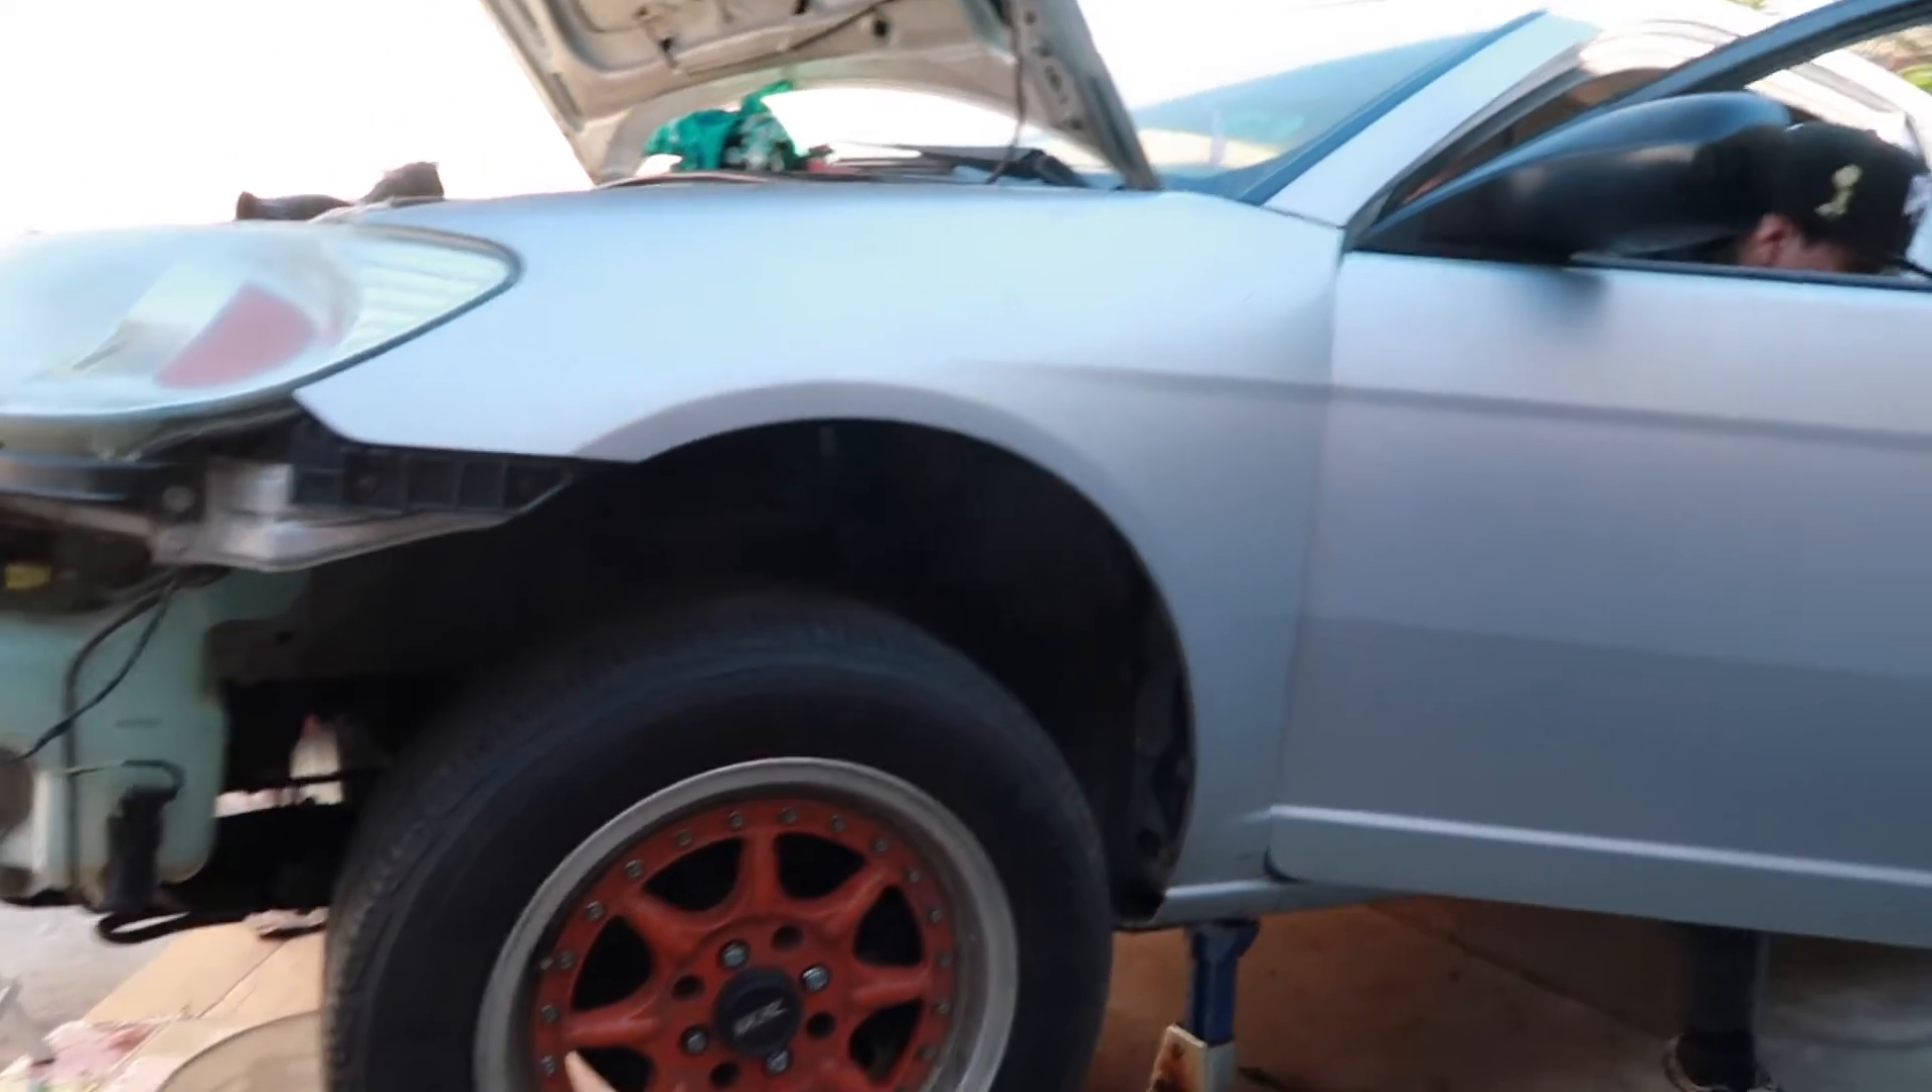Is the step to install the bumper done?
No.